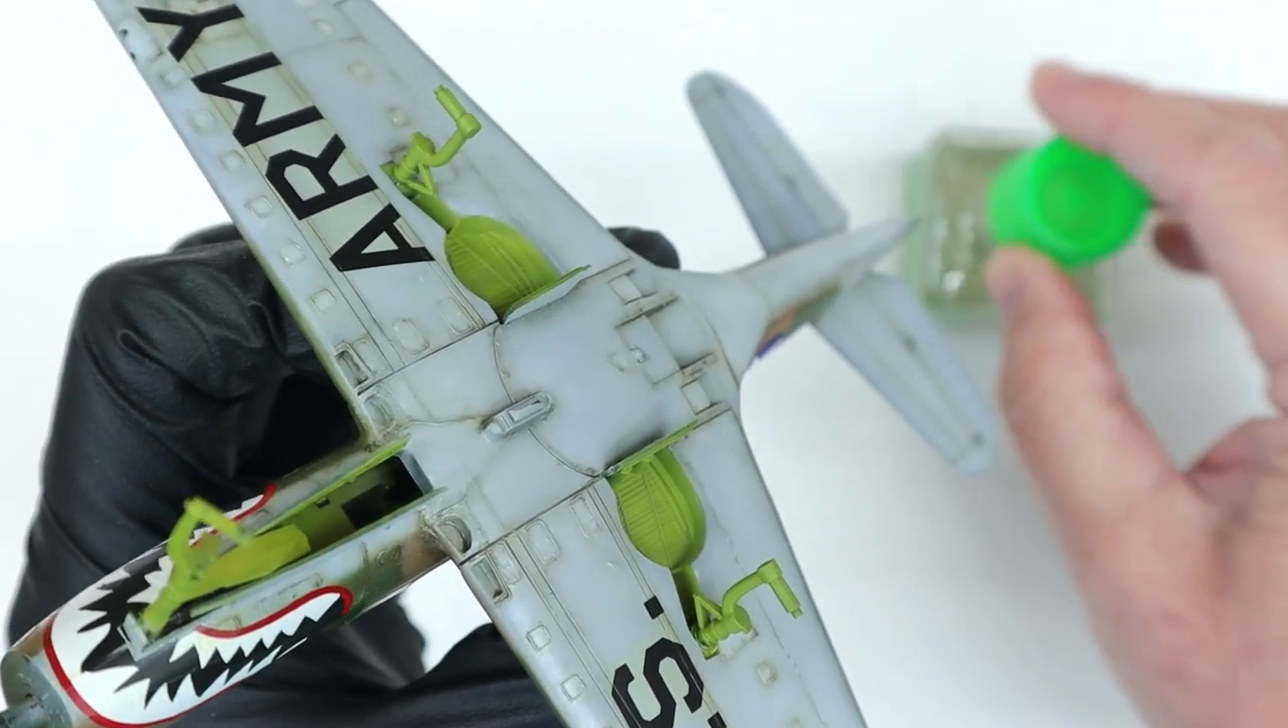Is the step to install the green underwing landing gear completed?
Yes.